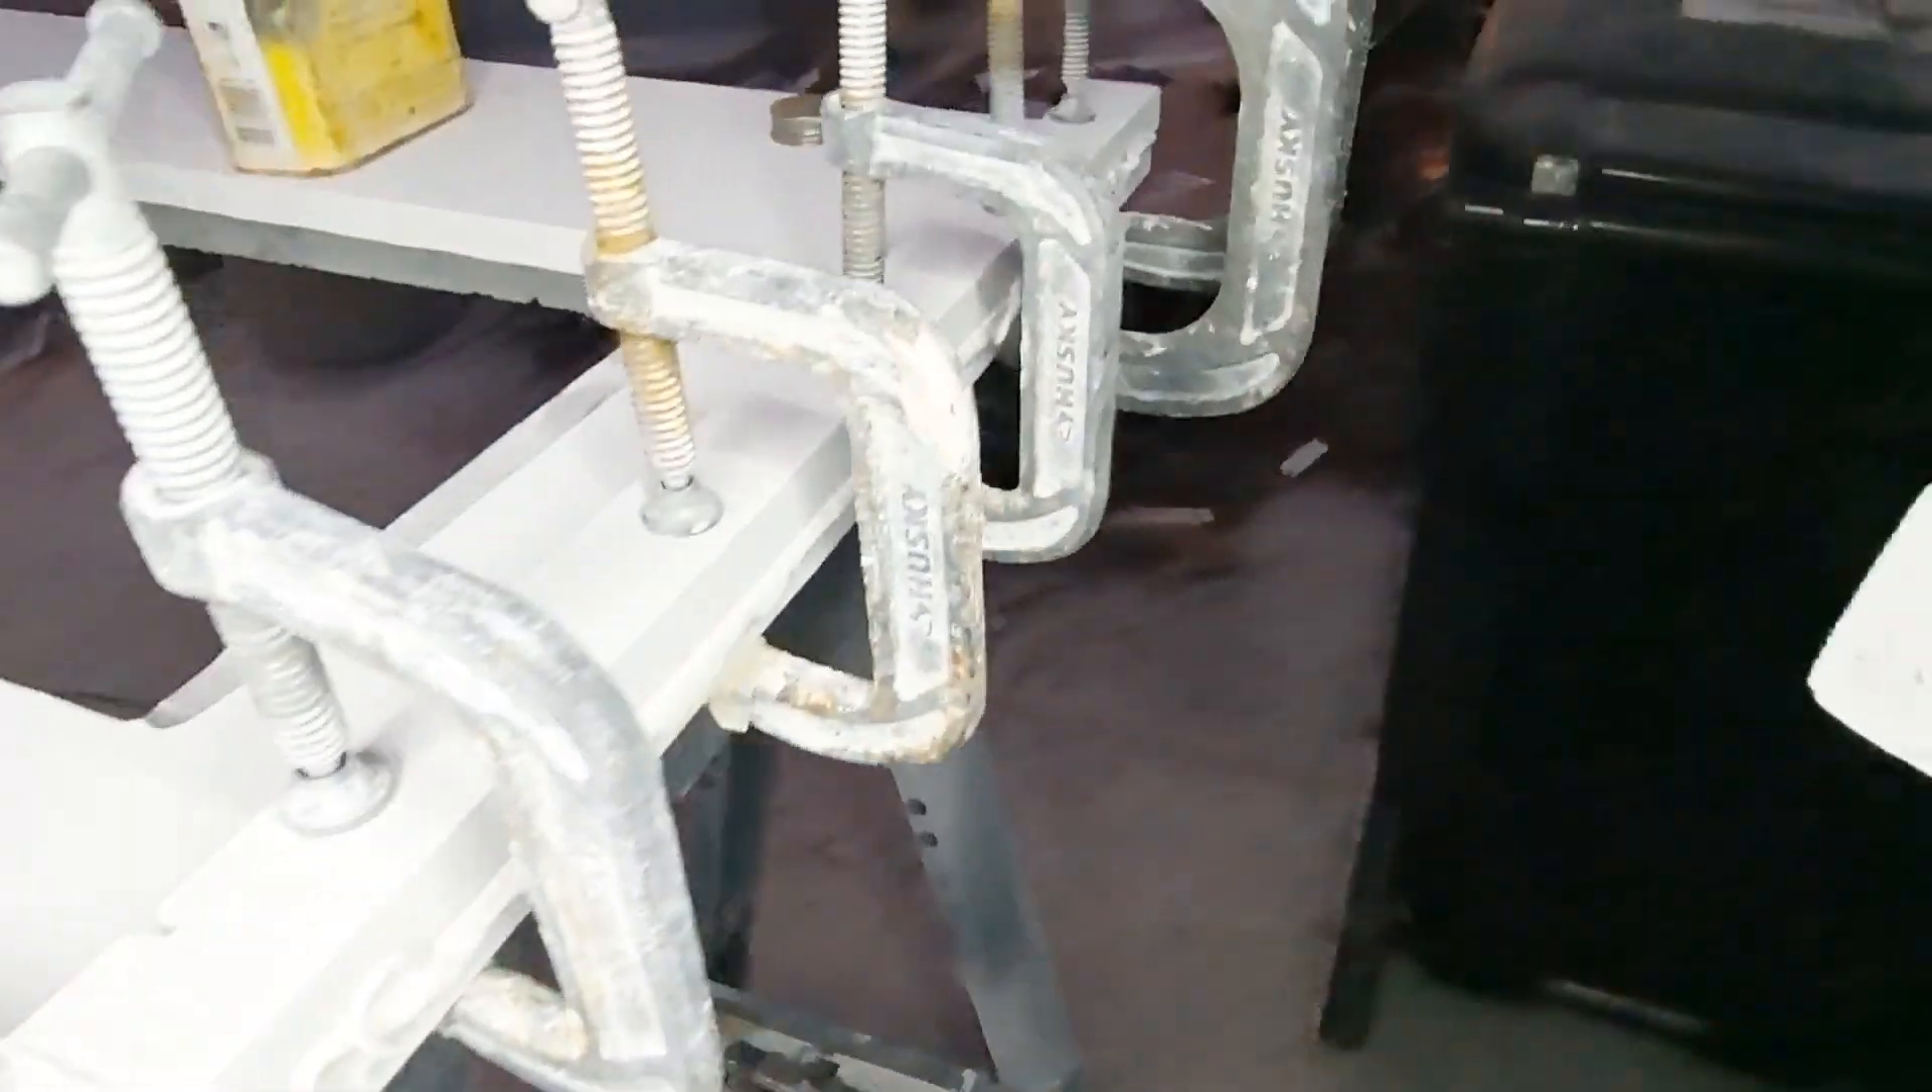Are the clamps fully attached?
Yes.